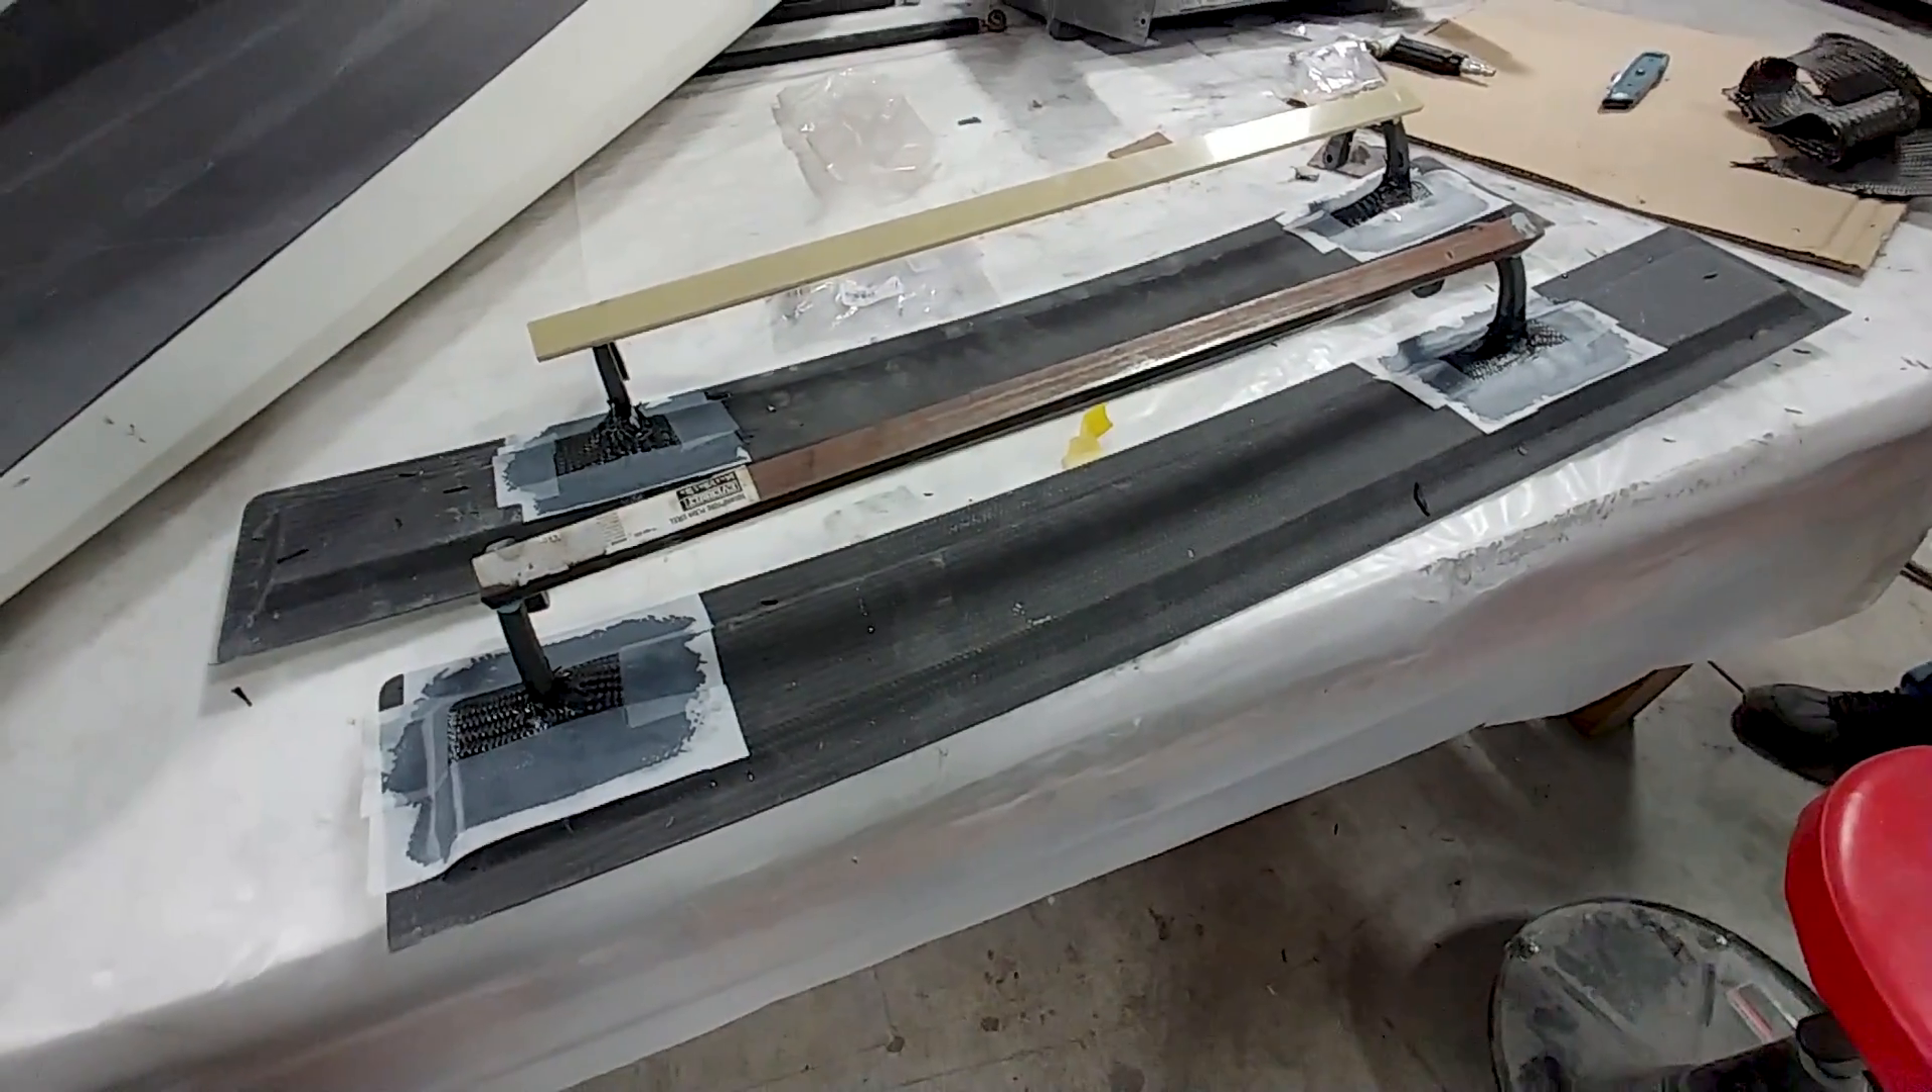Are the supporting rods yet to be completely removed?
Yes.